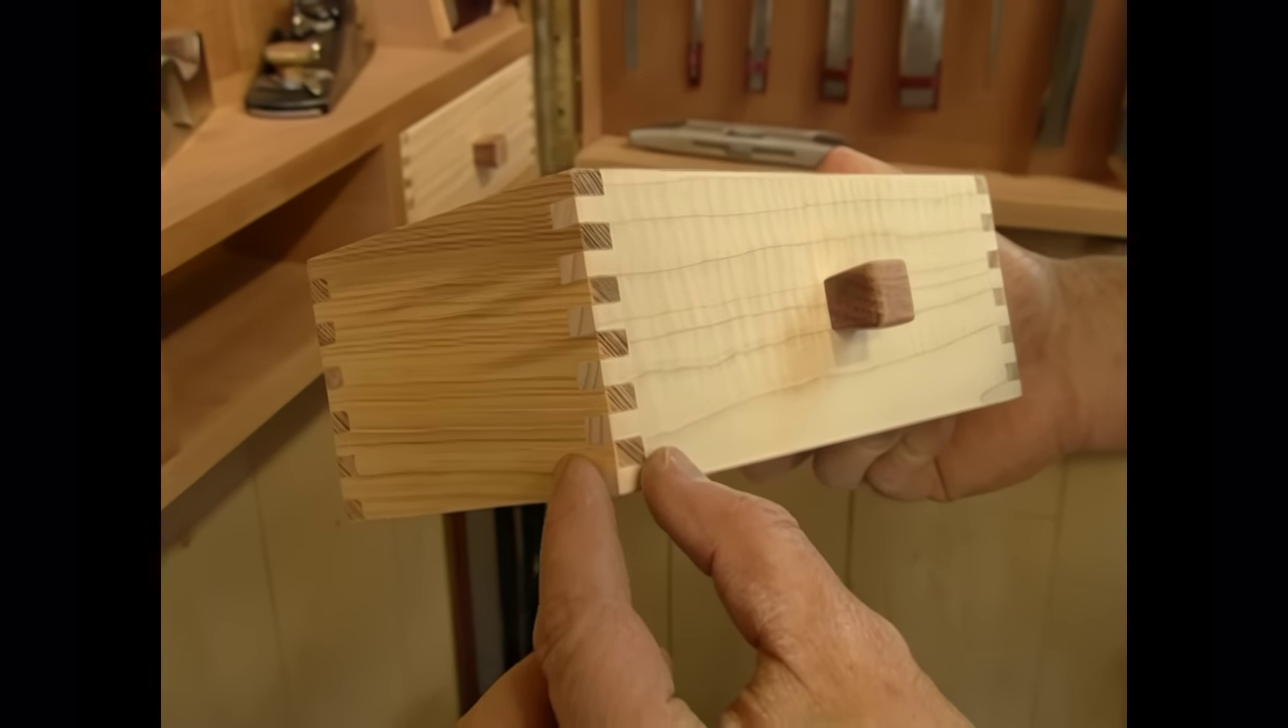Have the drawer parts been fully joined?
Yes.